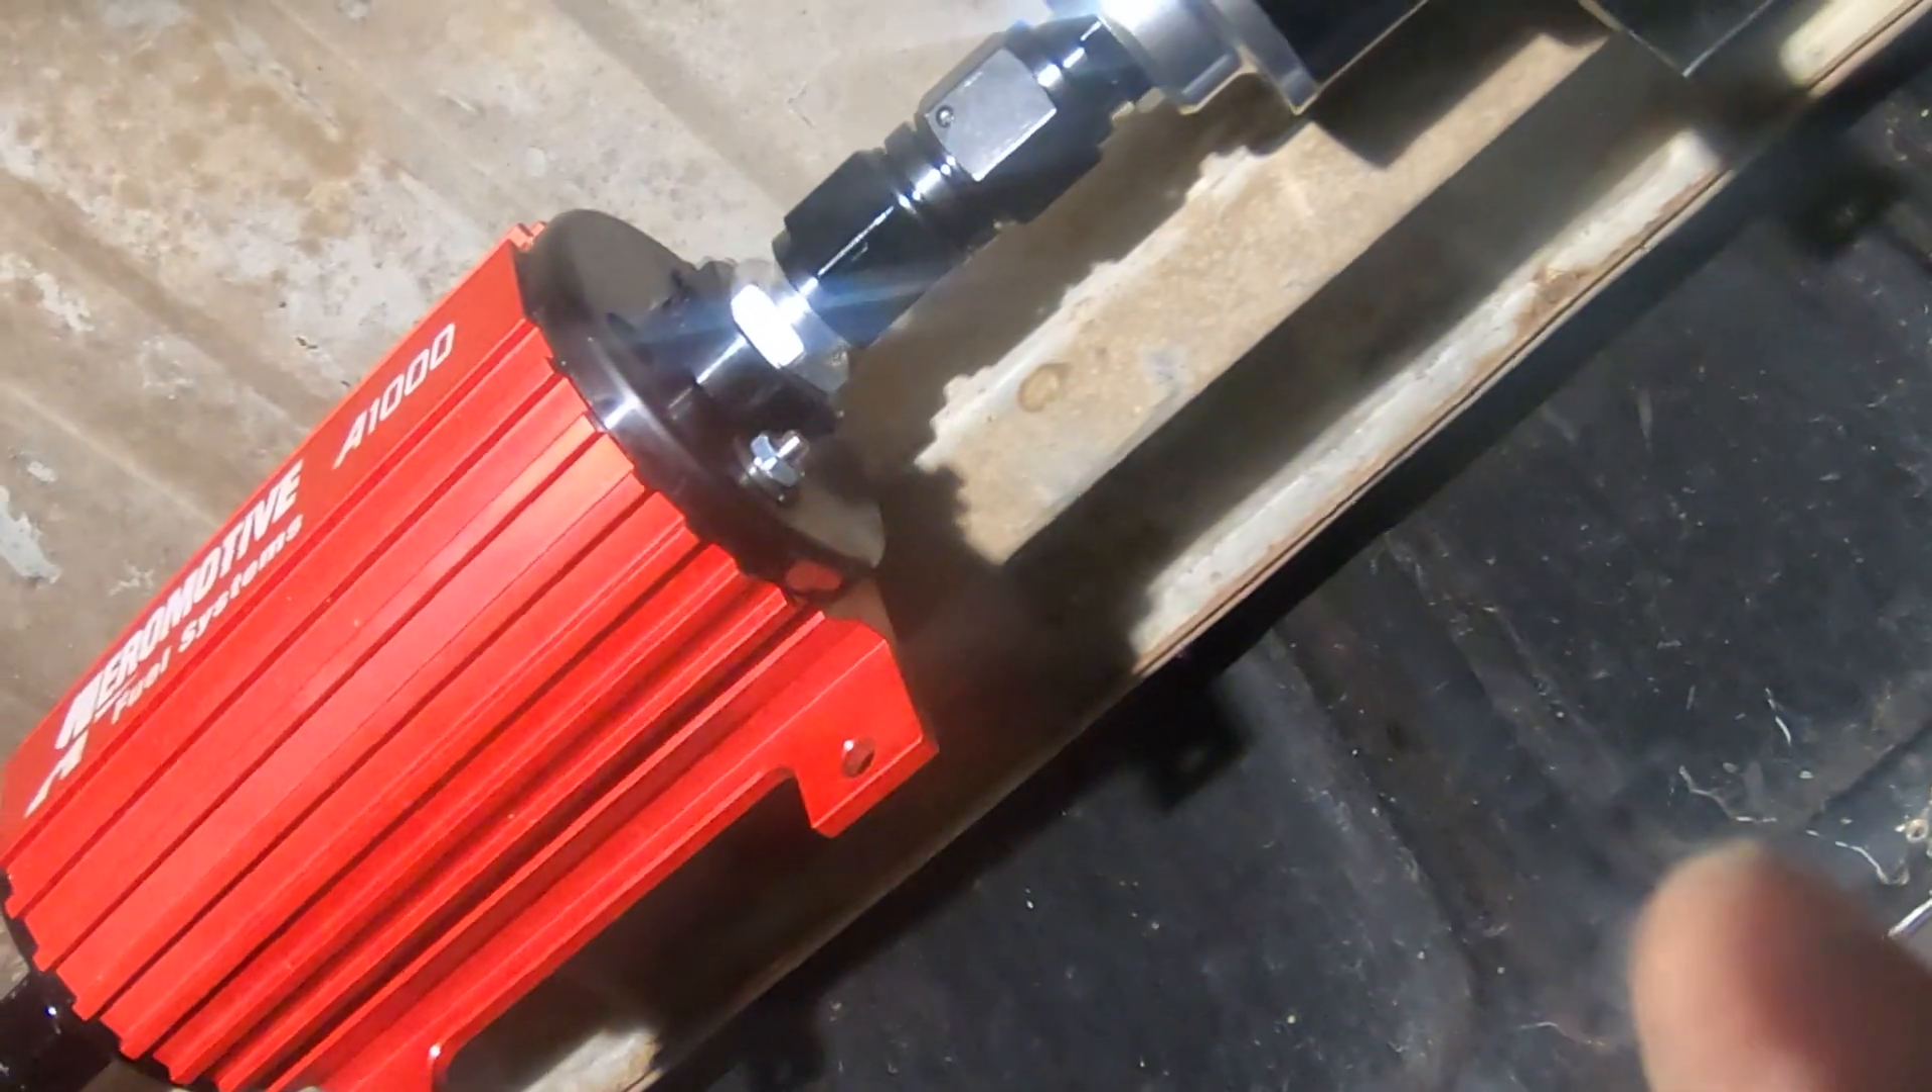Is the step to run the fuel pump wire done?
No.